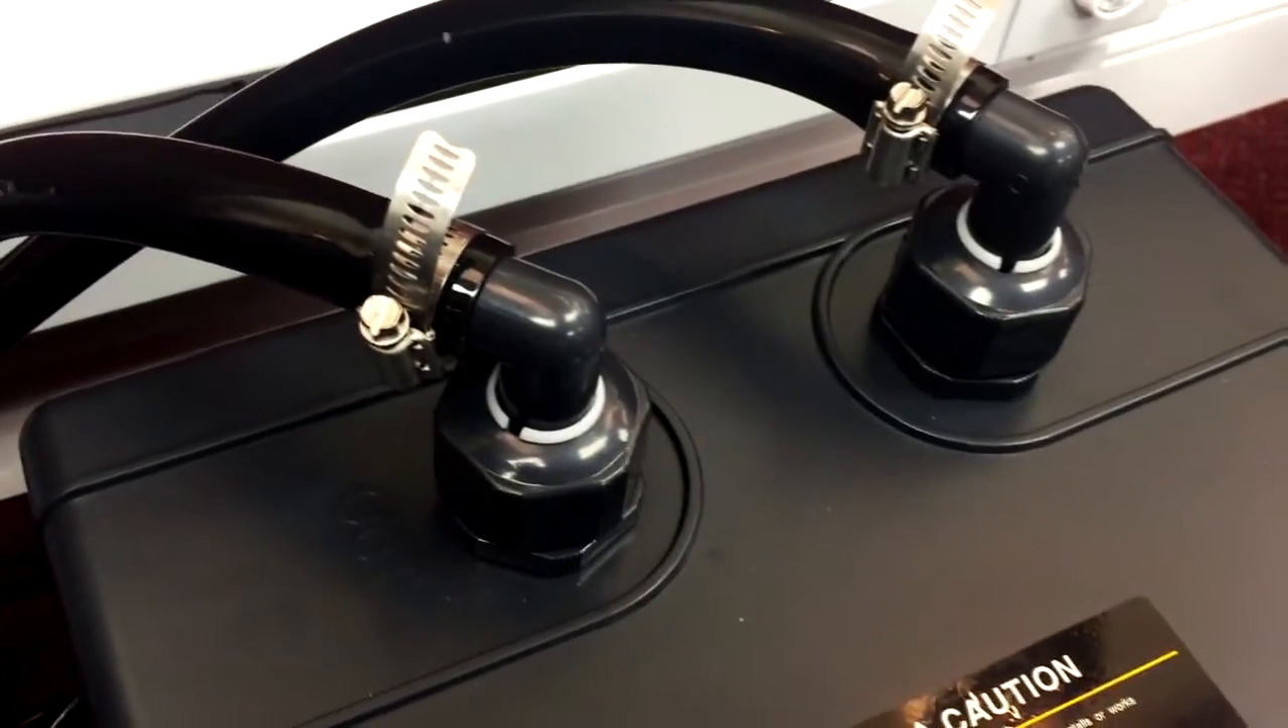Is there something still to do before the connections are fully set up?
No.